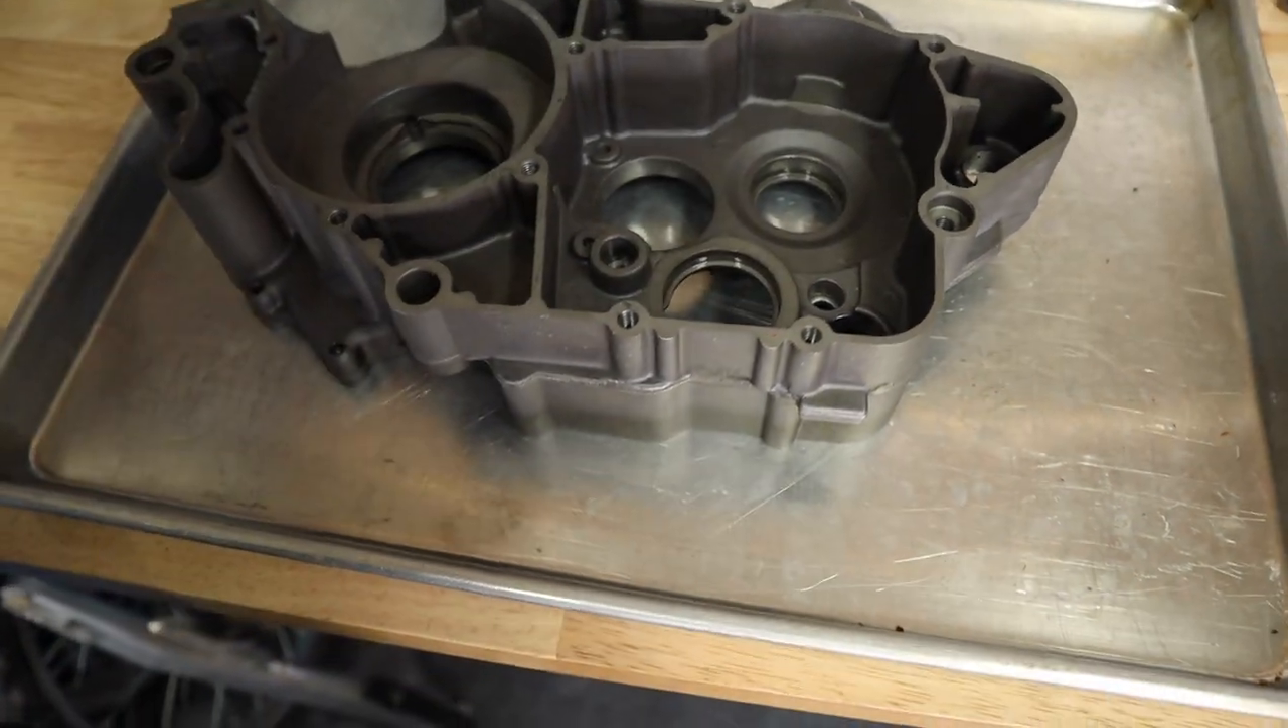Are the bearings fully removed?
Yes.